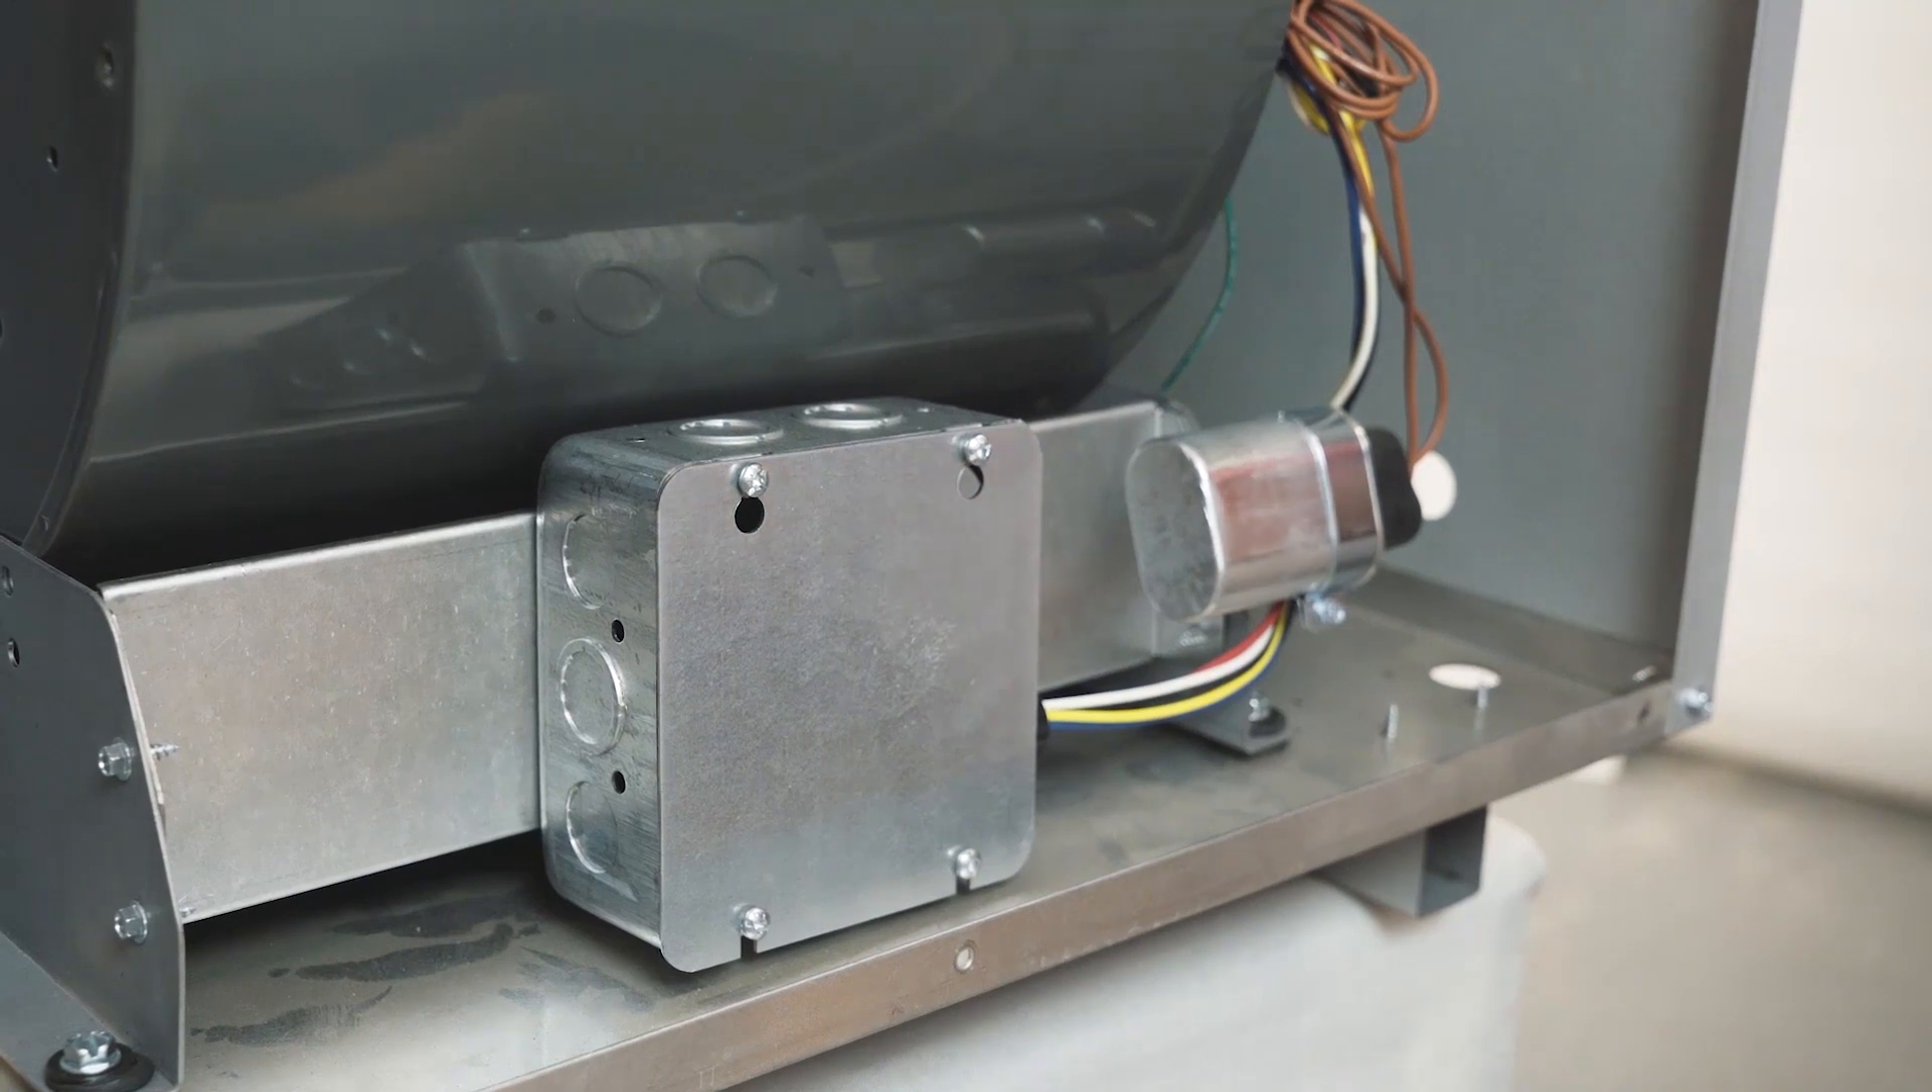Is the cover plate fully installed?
Yes.